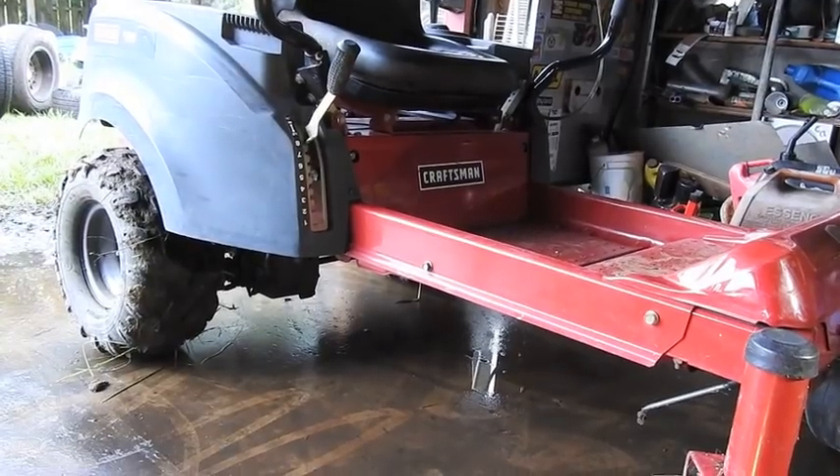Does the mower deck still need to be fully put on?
Yes.